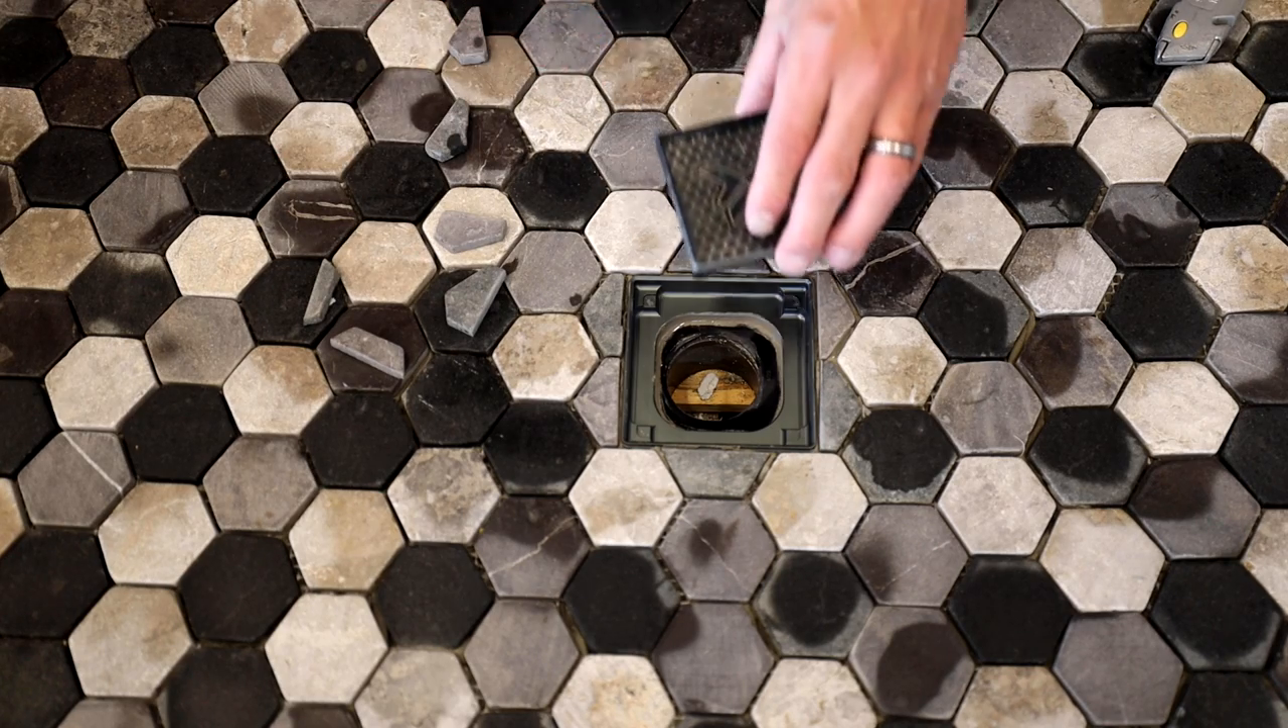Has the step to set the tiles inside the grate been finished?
No.